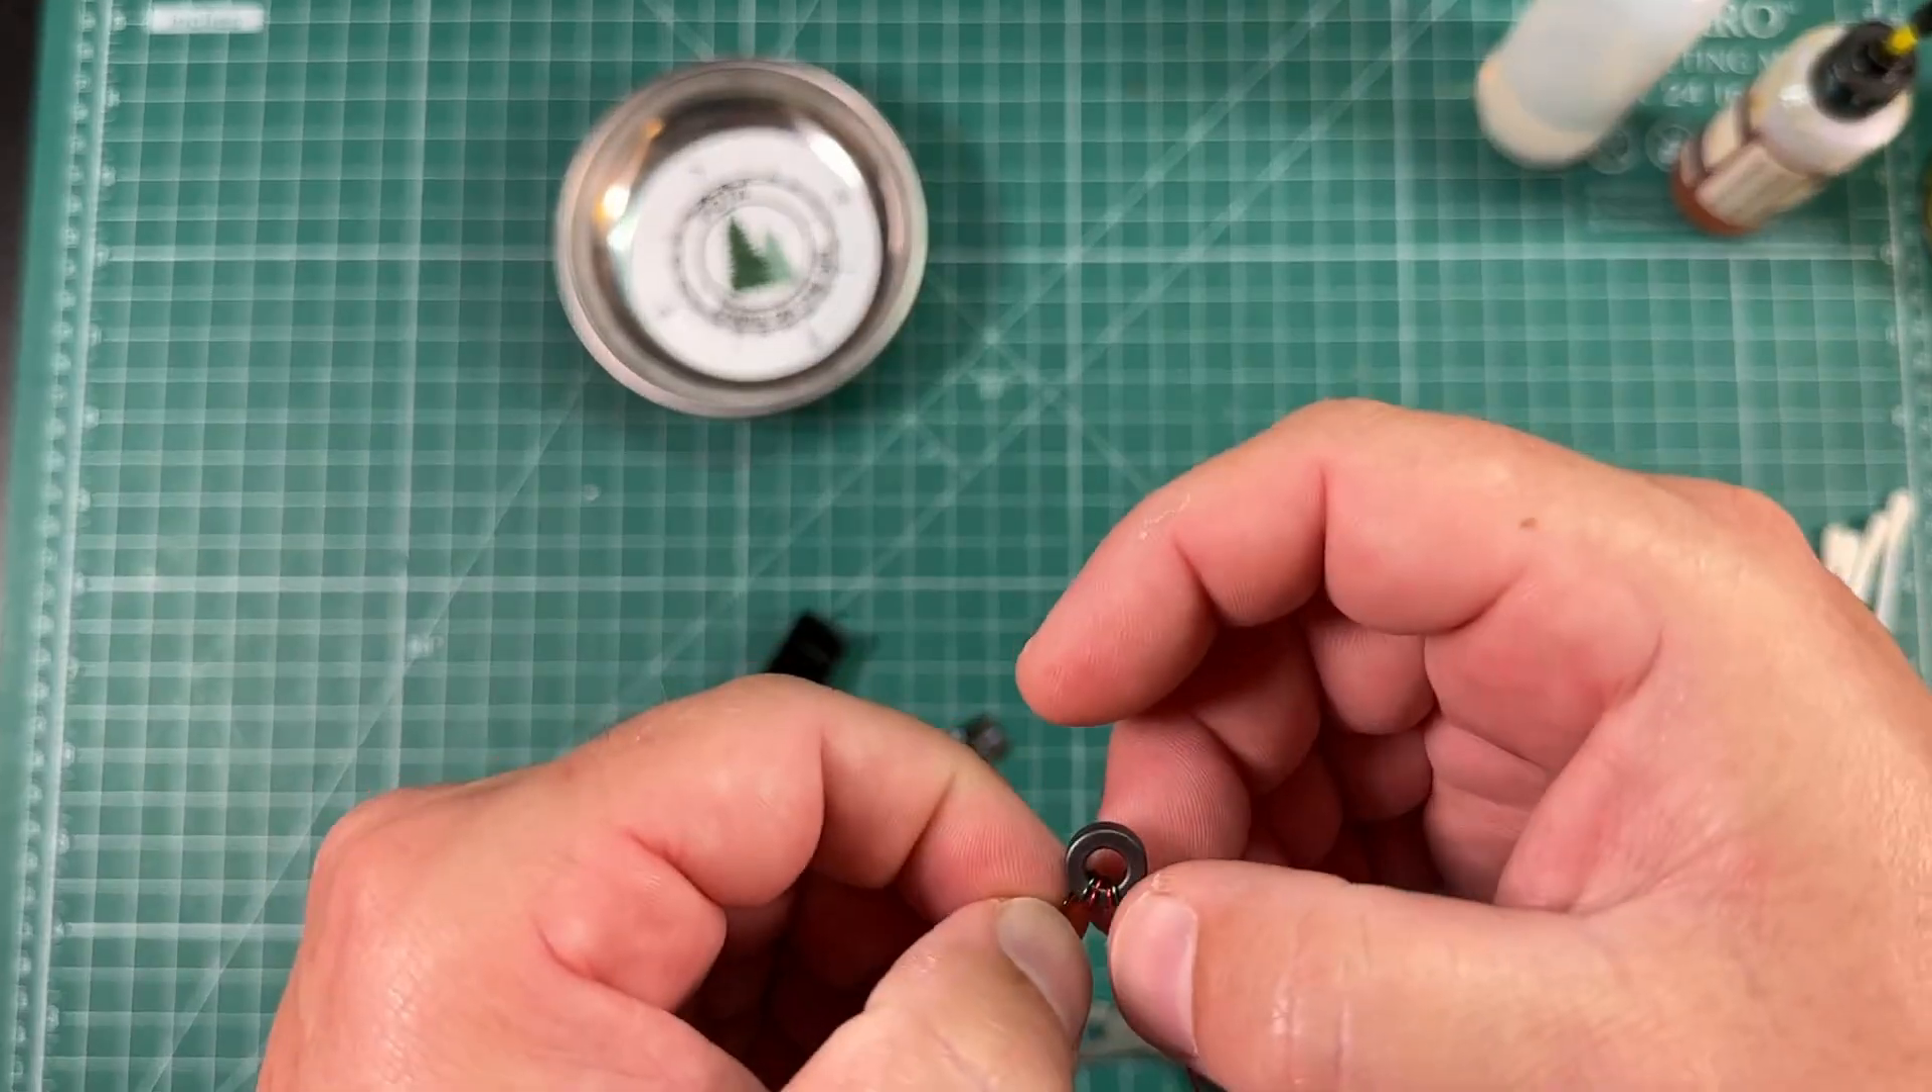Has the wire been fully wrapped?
No.